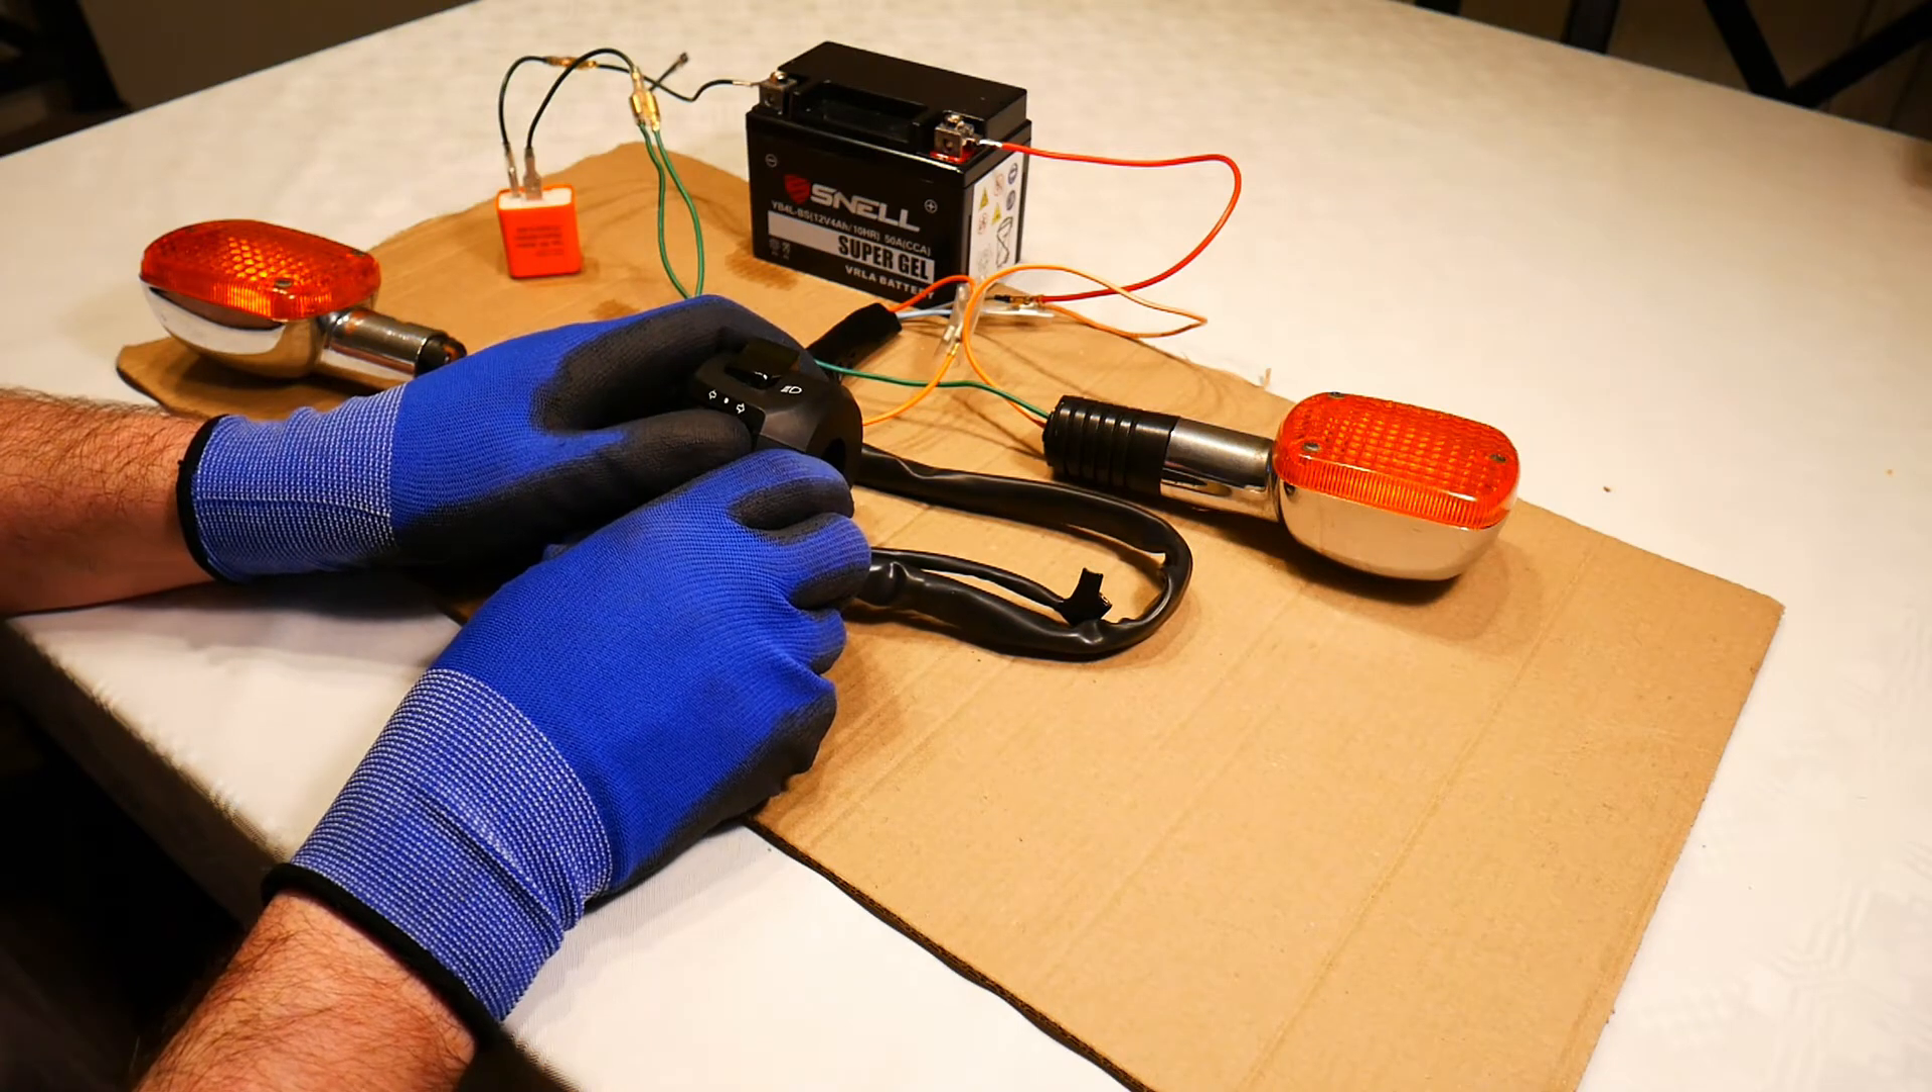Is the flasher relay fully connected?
Yes.